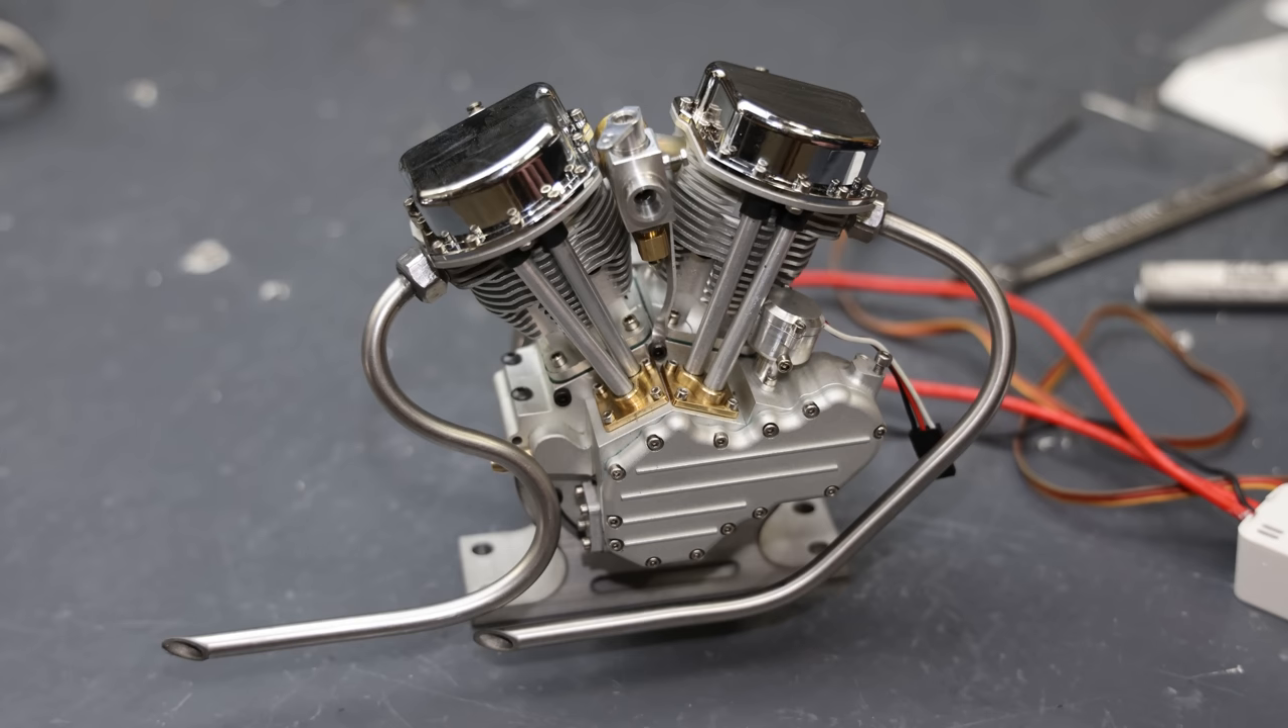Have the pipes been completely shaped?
Yes.